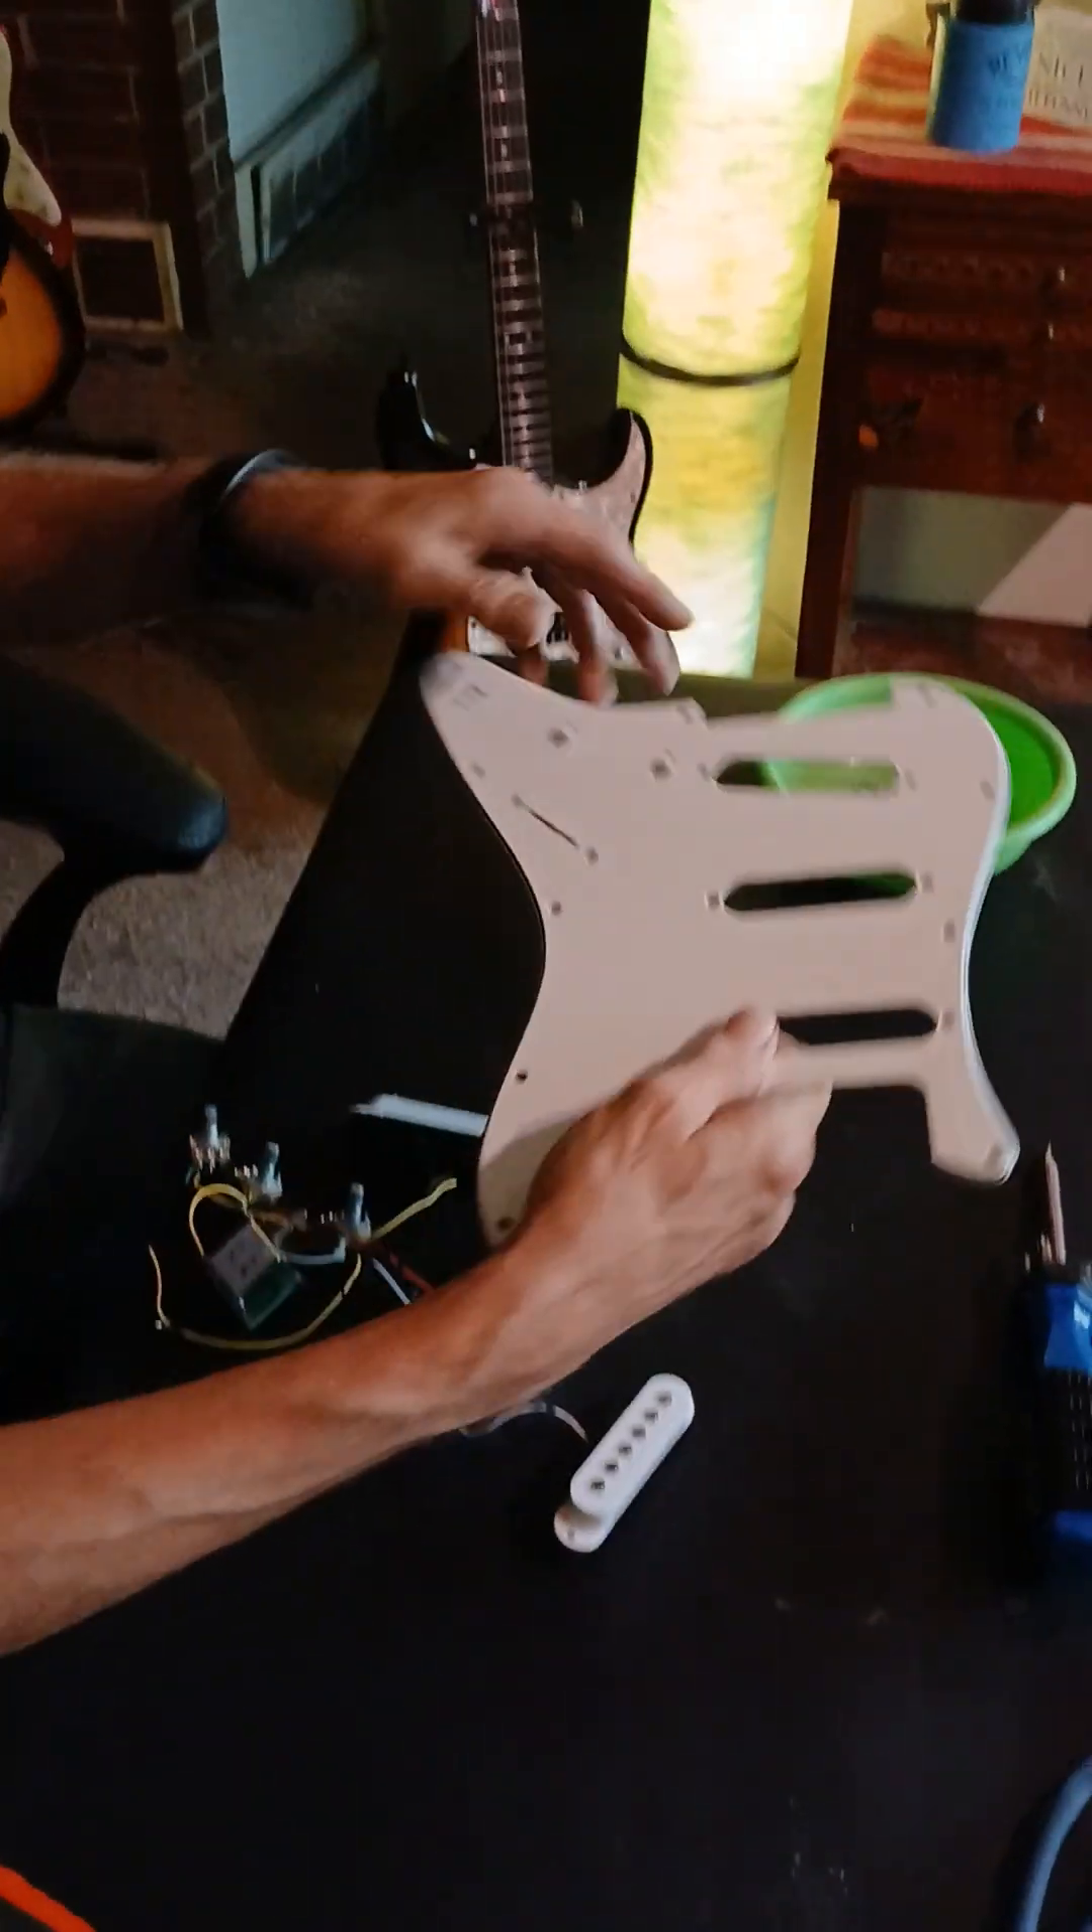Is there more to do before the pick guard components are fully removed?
No.